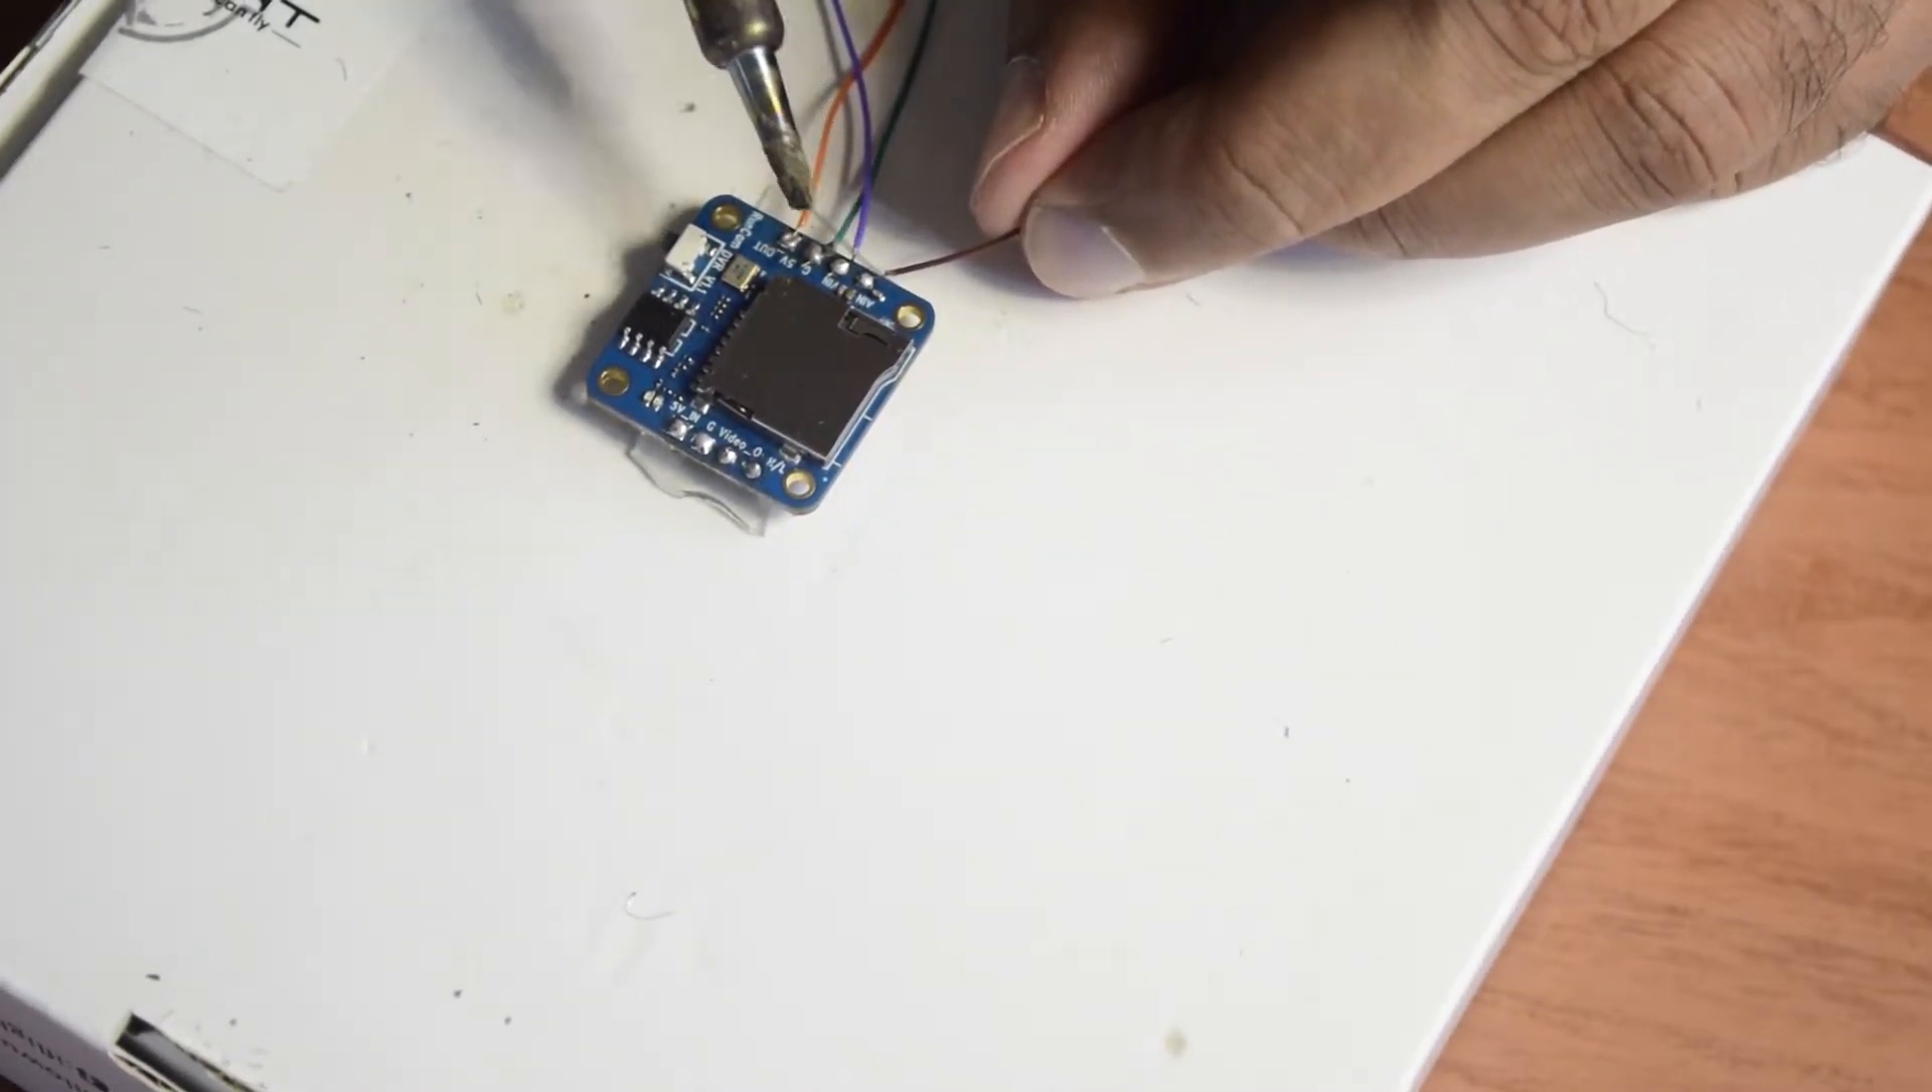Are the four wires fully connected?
No.